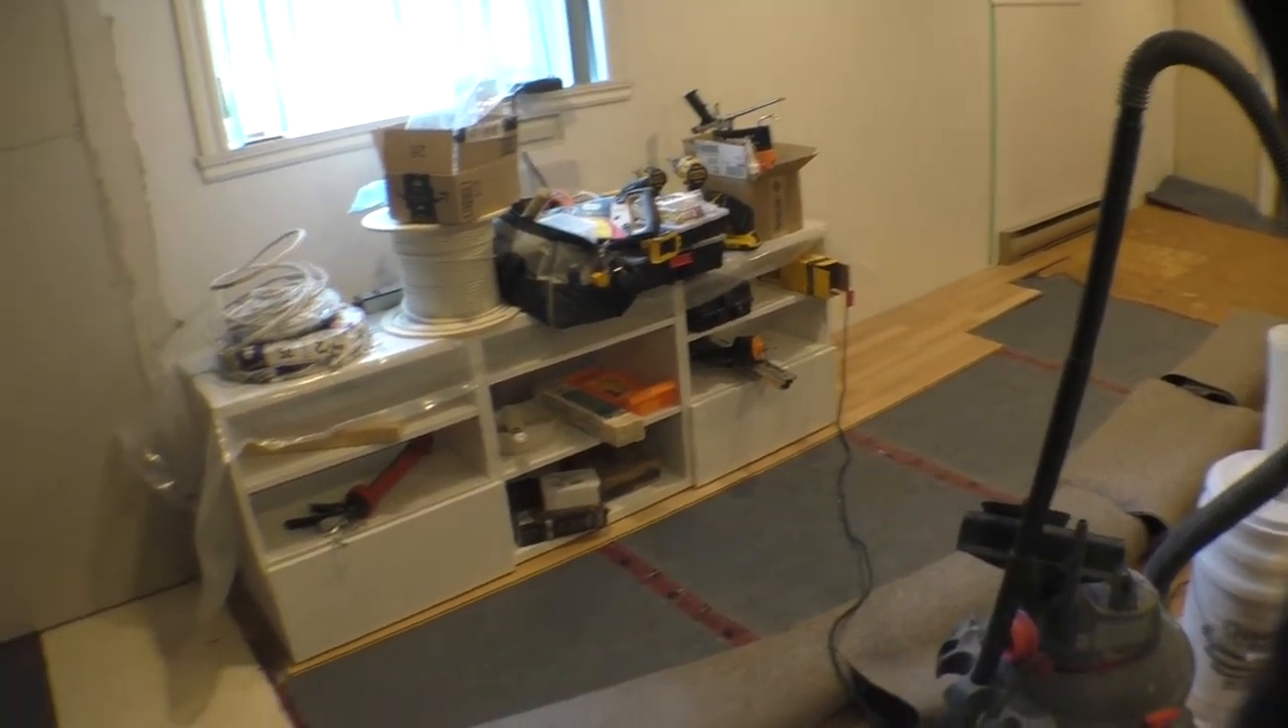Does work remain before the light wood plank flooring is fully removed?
Yes.